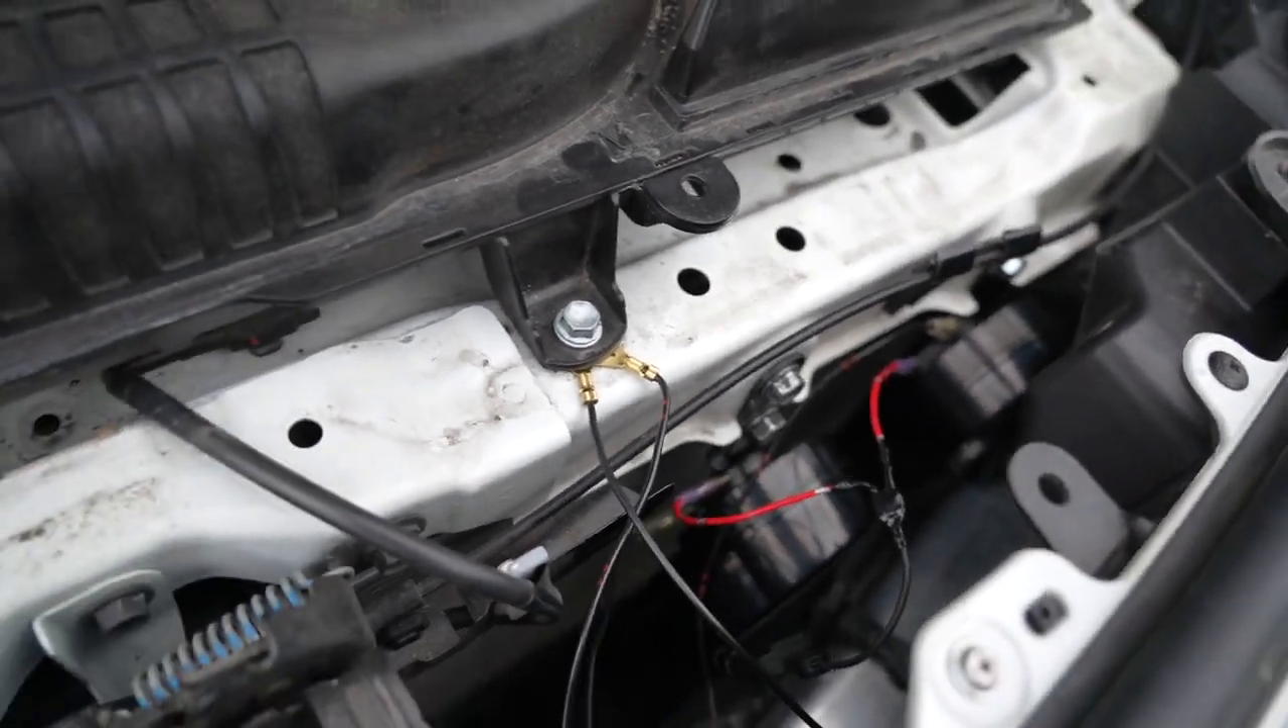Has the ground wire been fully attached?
Yes.